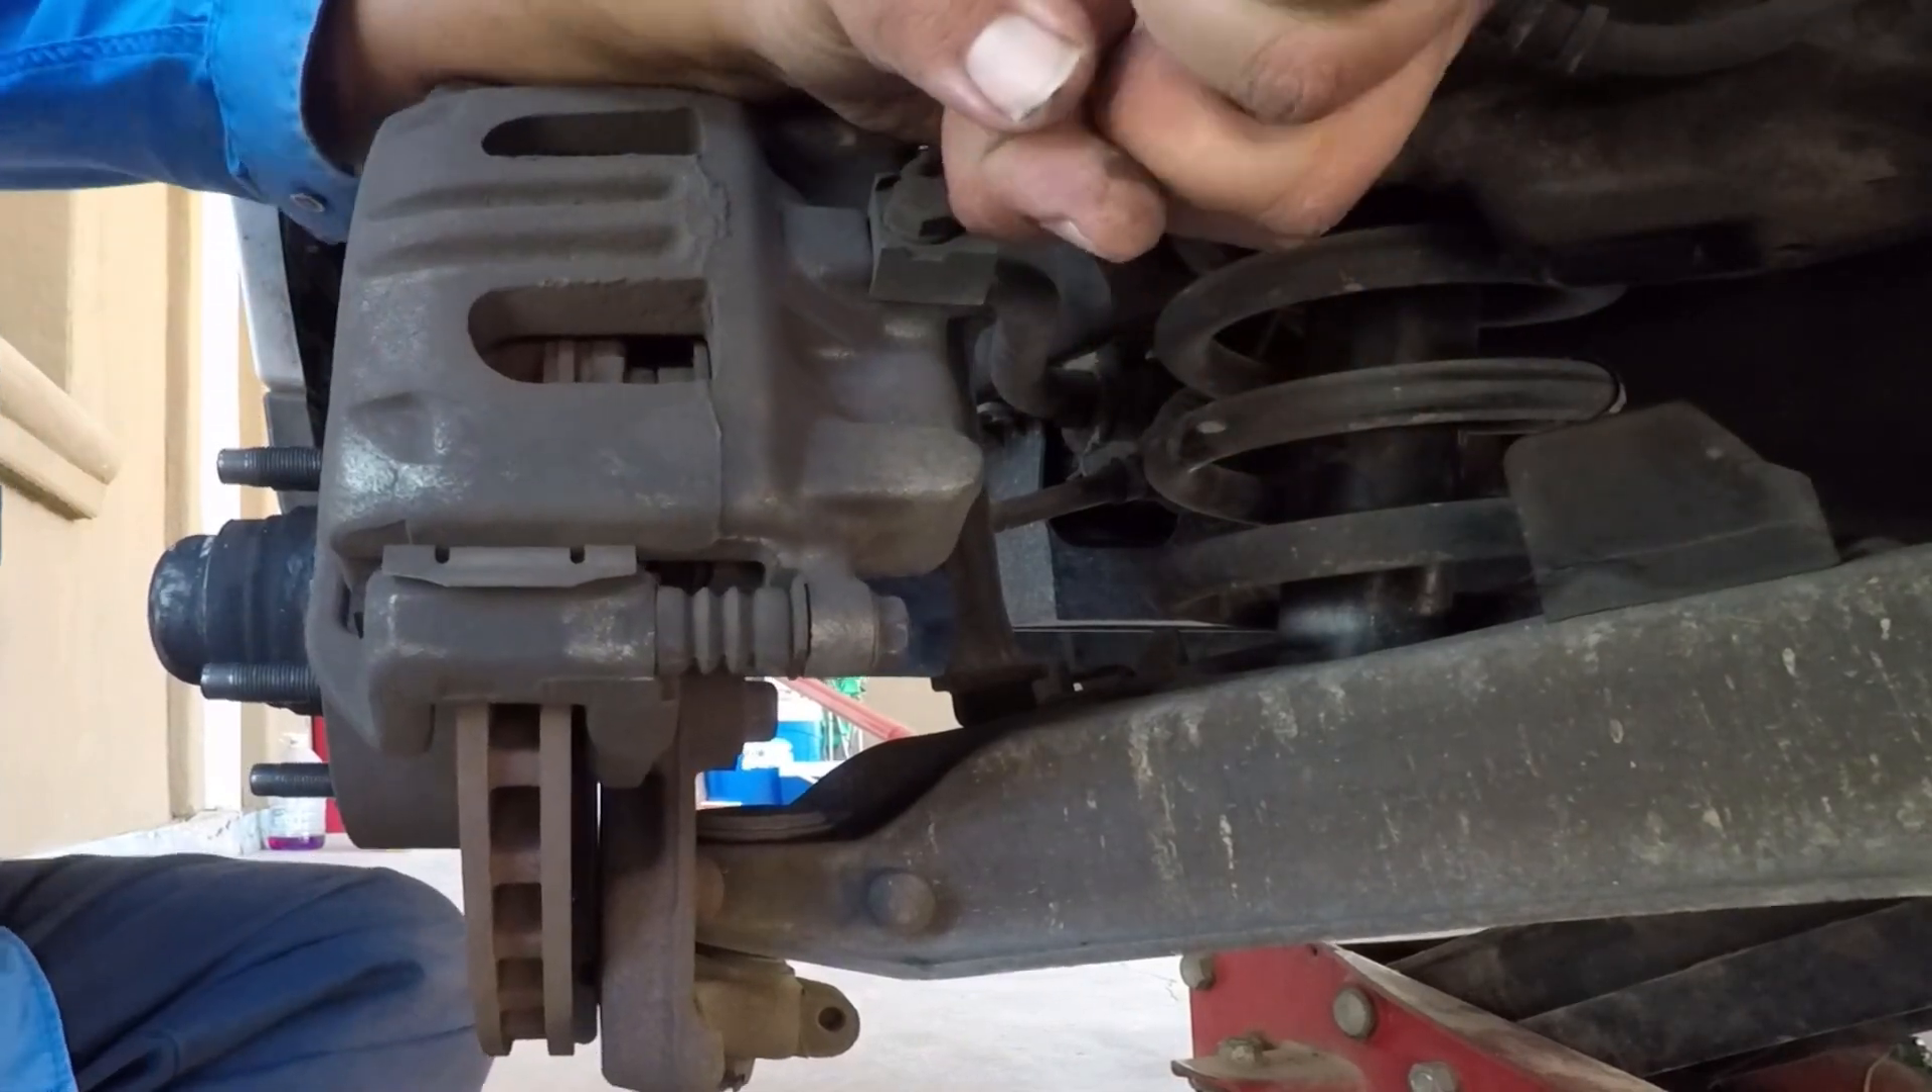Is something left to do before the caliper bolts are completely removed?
Yes.